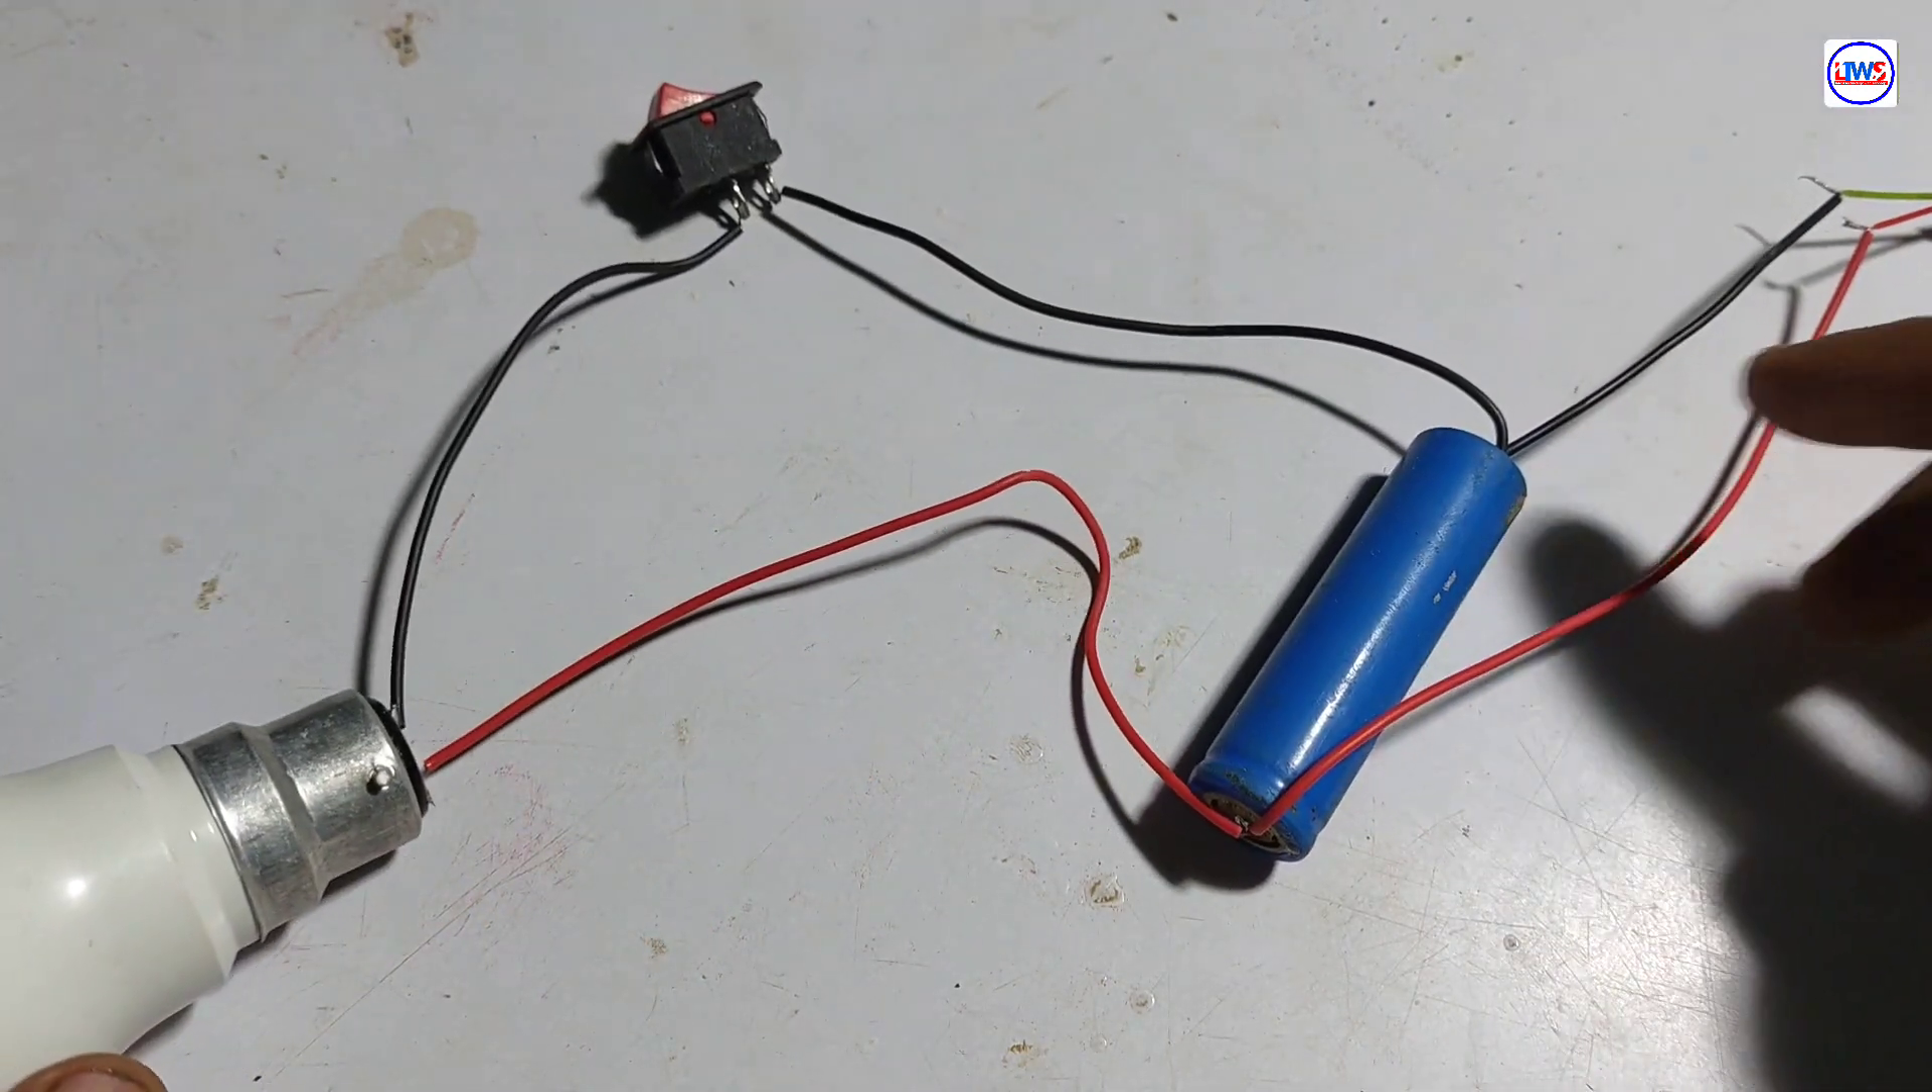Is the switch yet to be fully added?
No.